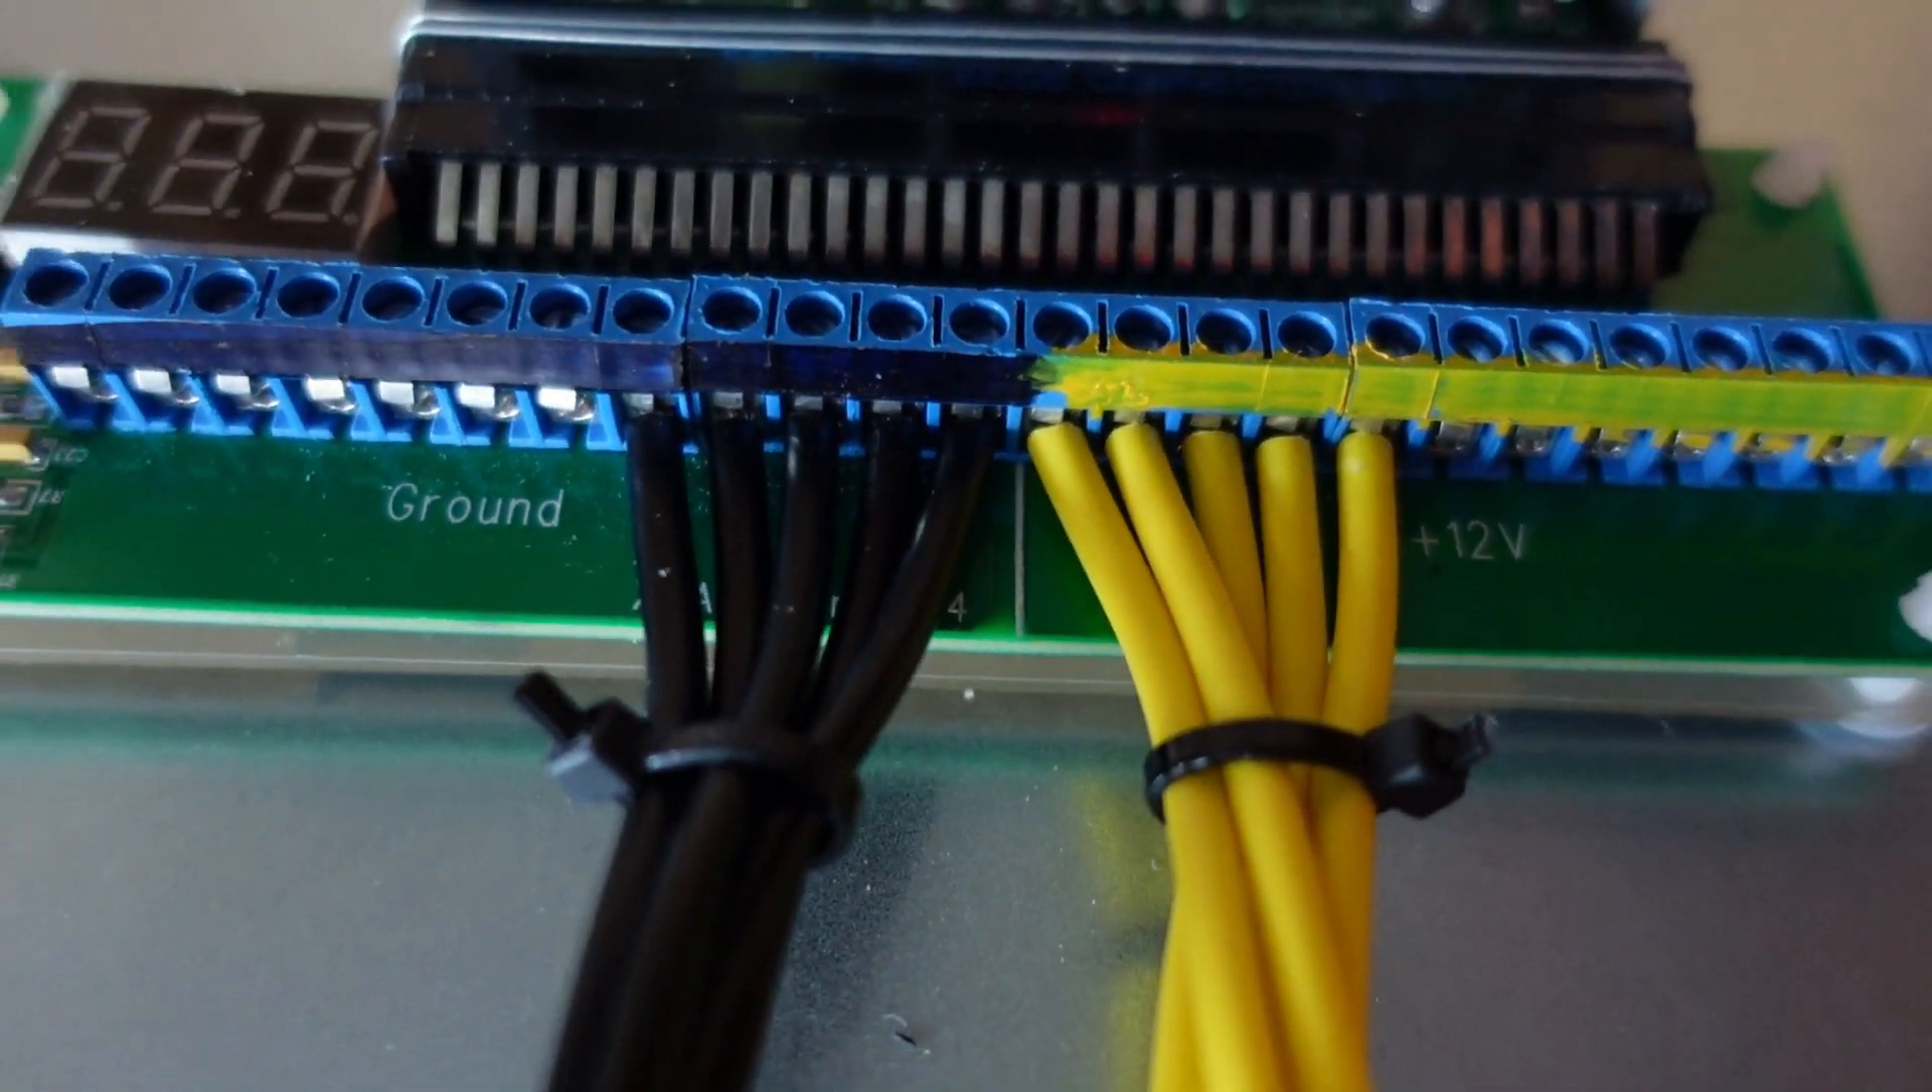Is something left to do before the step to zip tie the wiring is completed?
No.